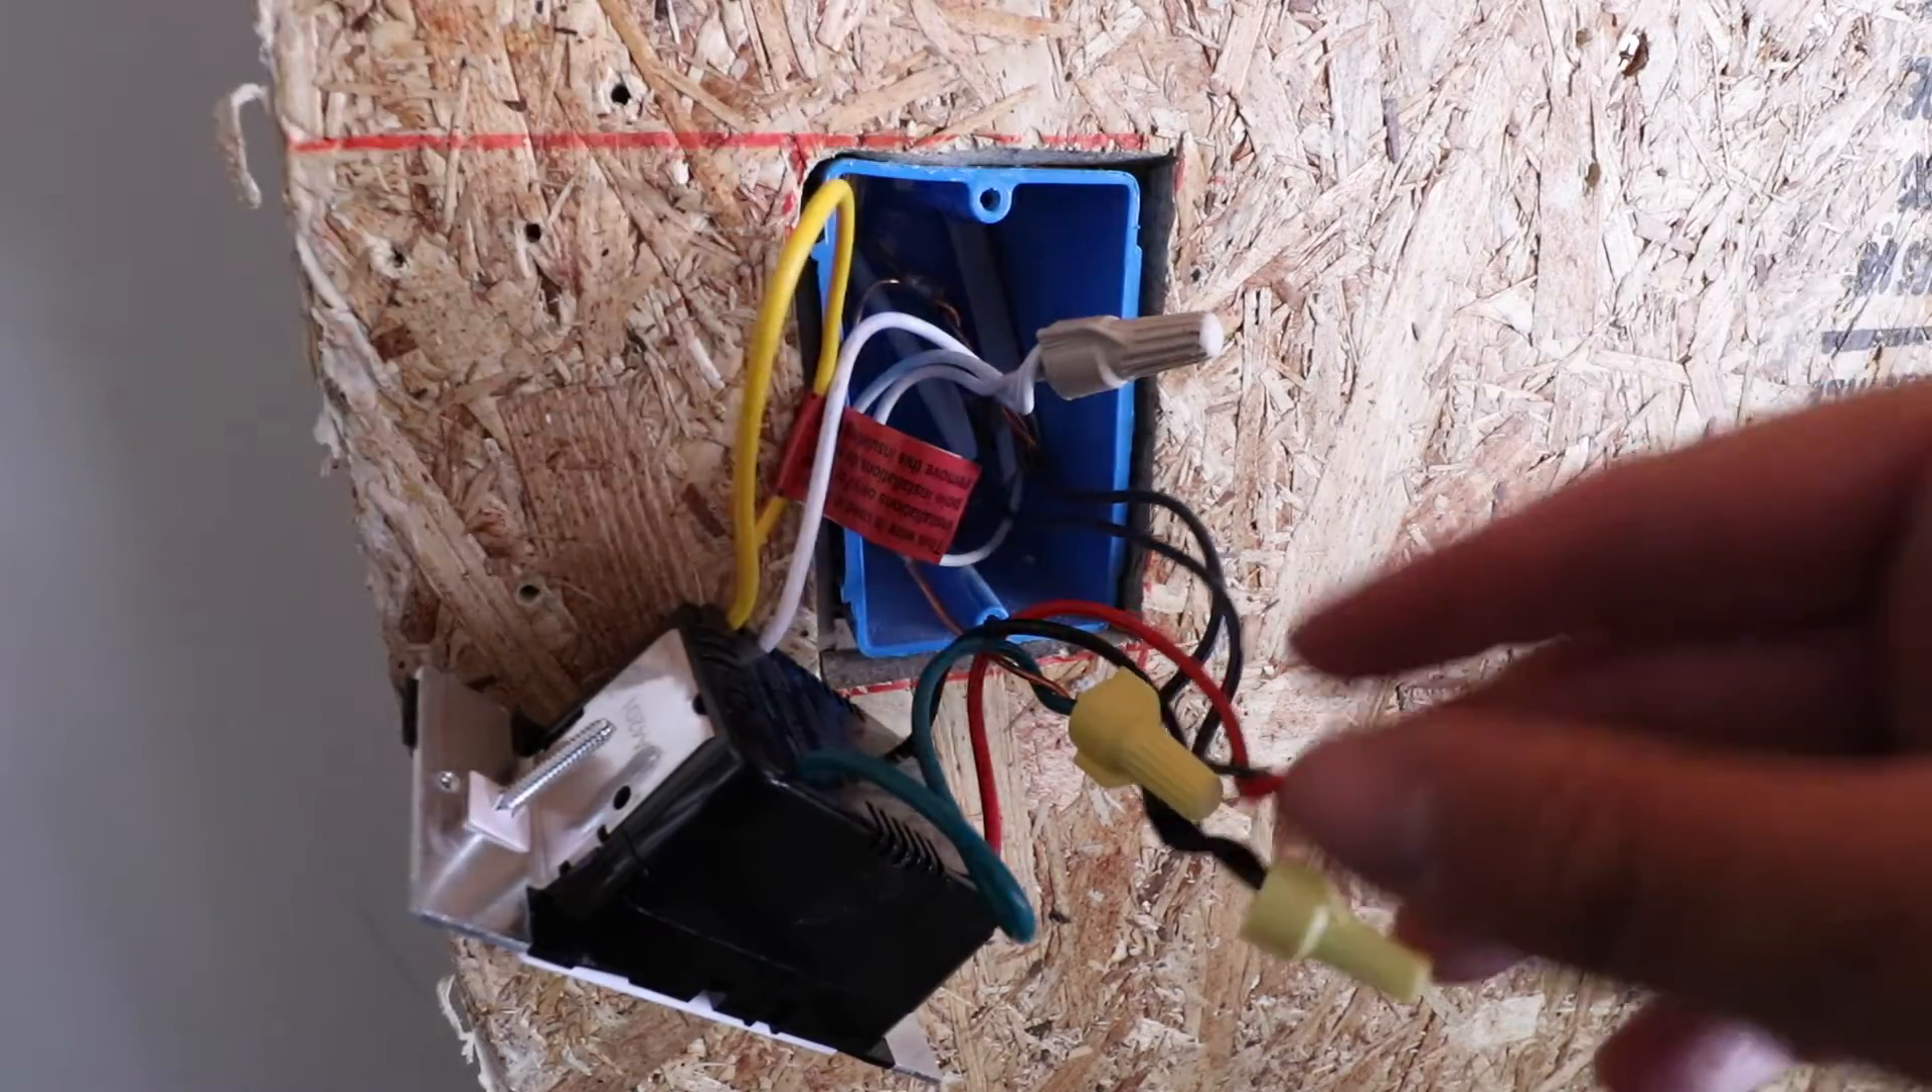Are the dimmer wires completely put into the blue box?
No.